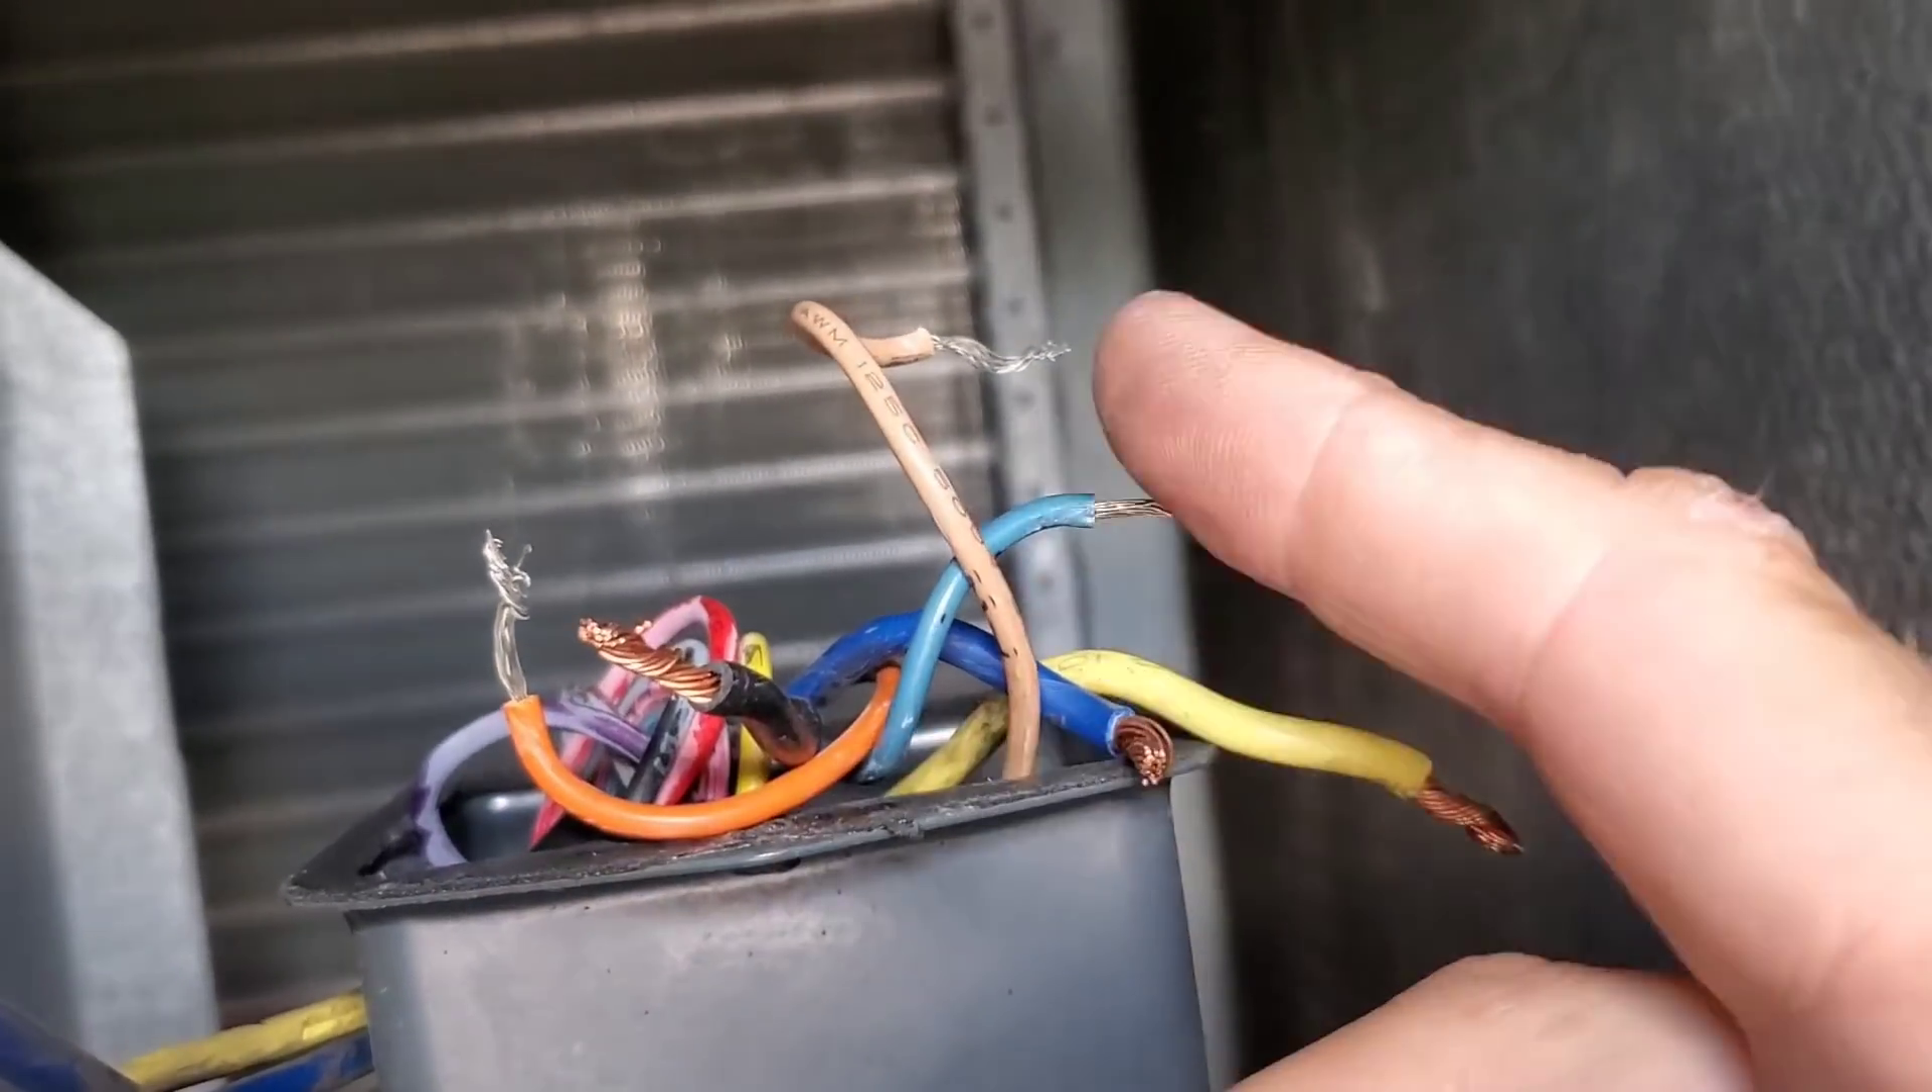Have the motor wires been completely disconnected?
Yes.